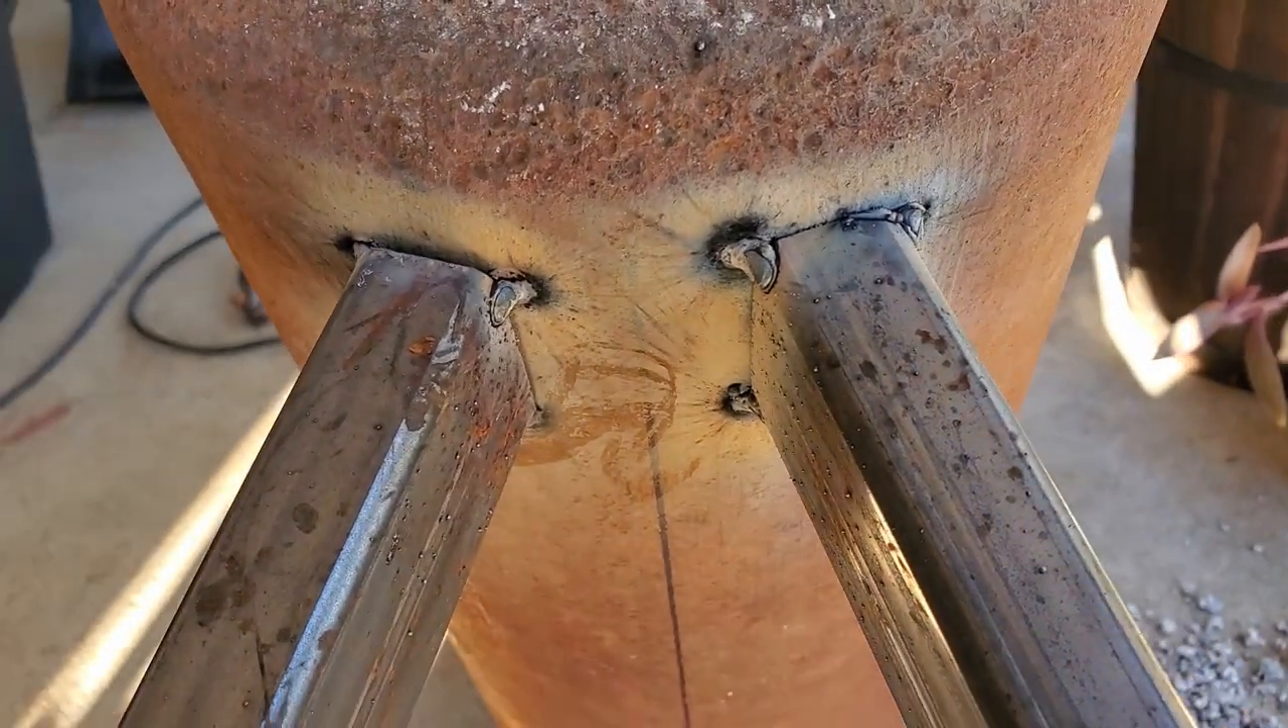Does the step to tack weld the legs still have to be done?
No.